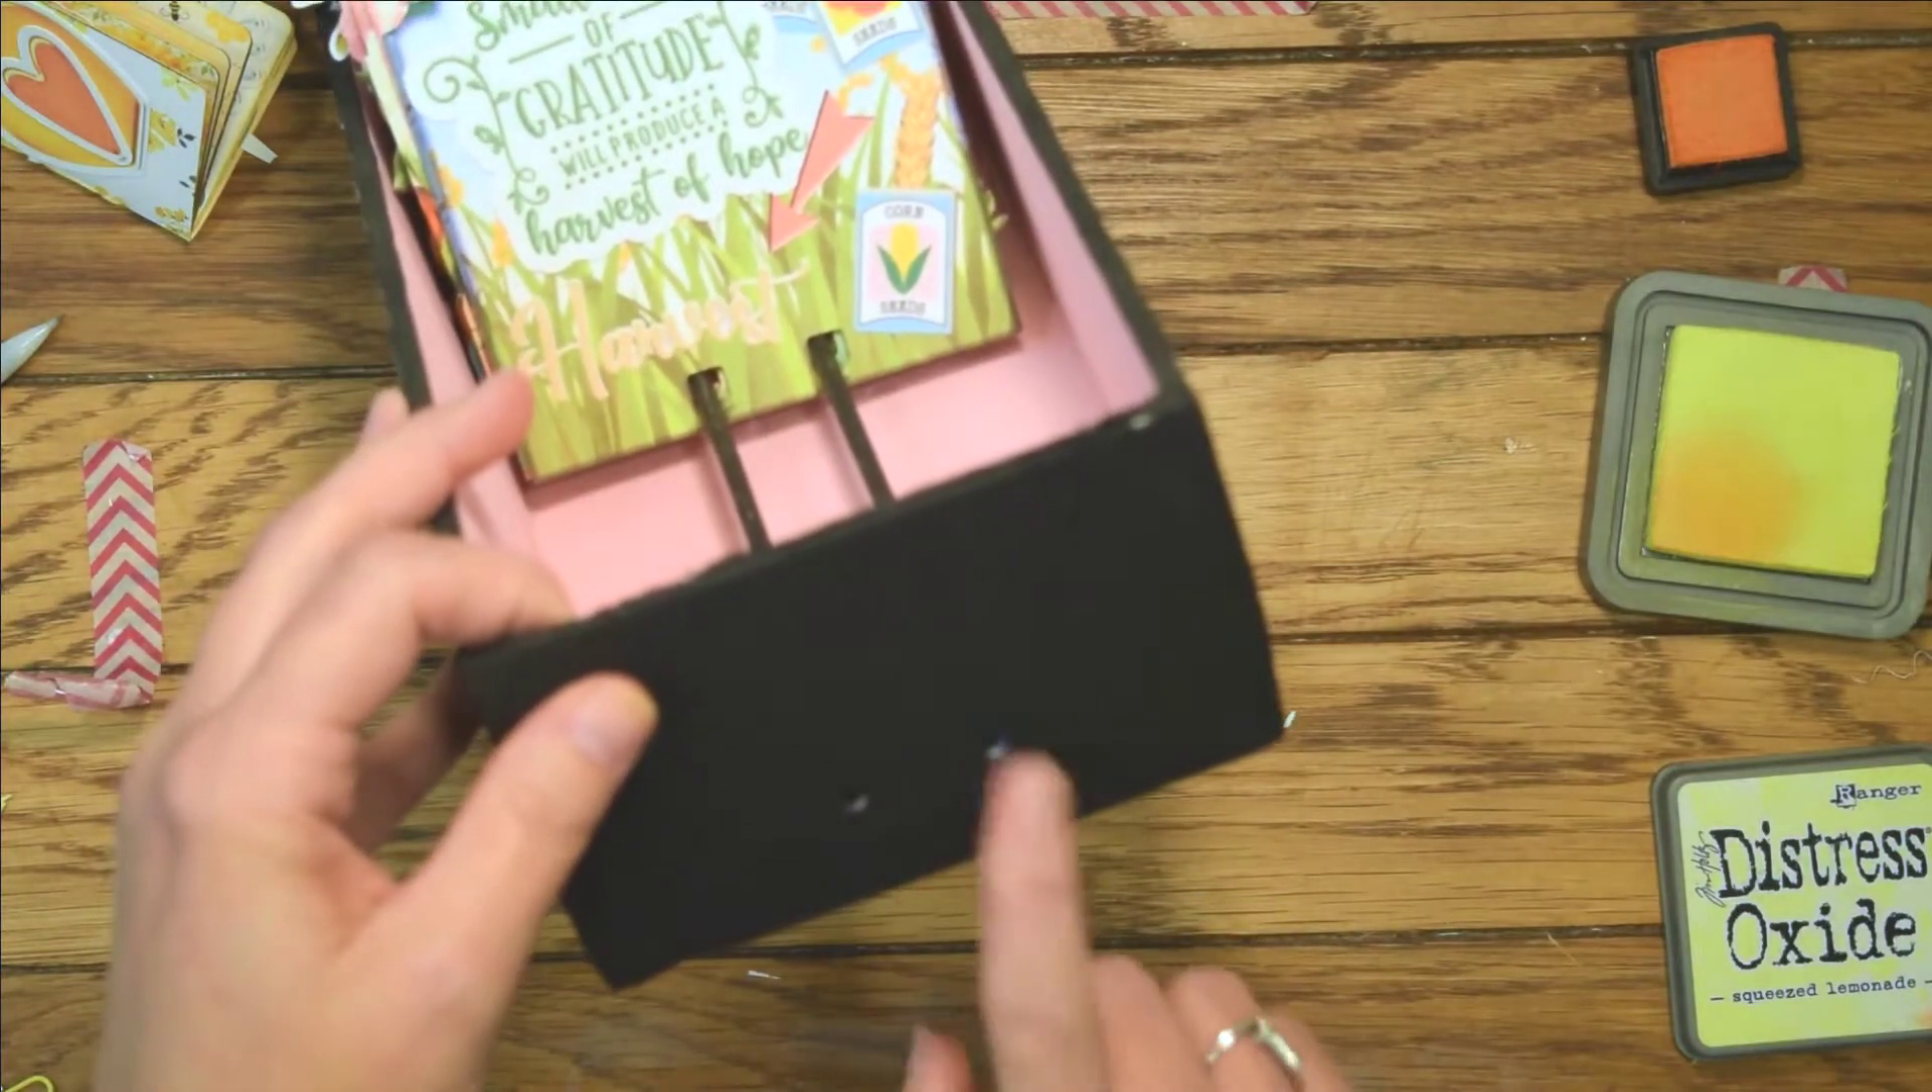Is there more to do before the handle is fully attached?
Yes.